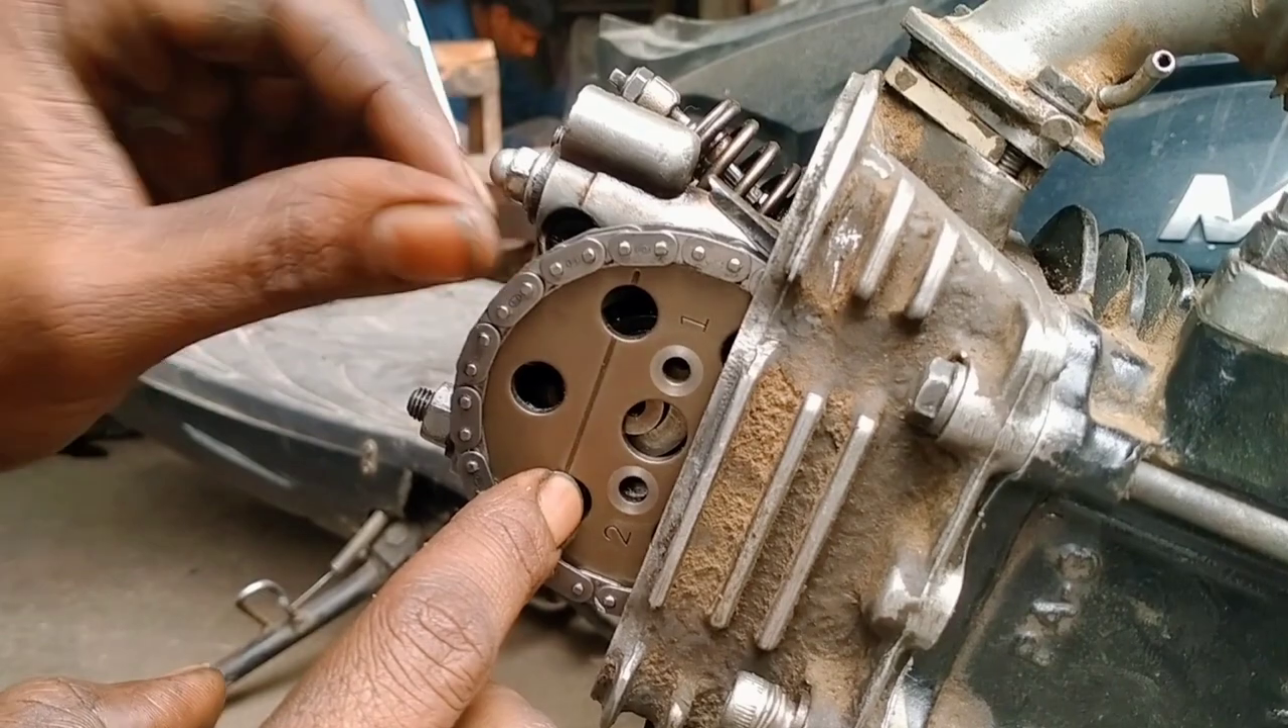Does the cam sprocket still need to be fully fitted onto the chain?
No.